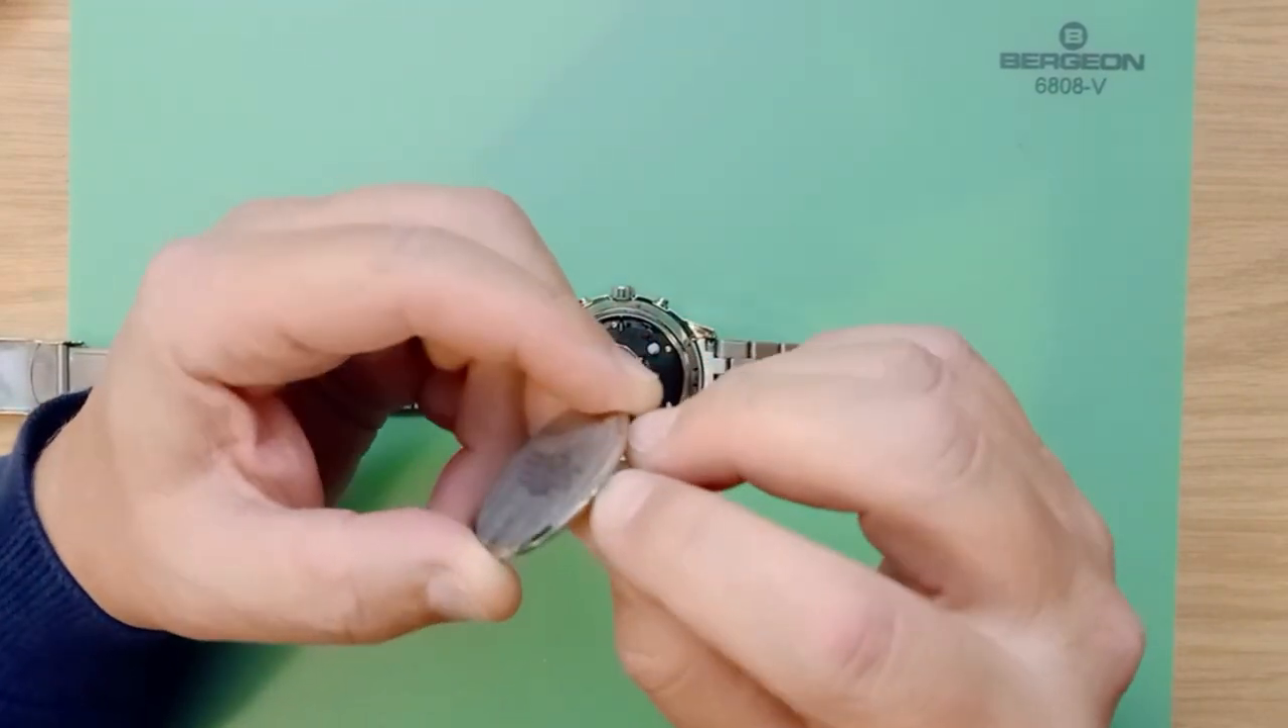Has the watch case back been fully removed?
Yes.